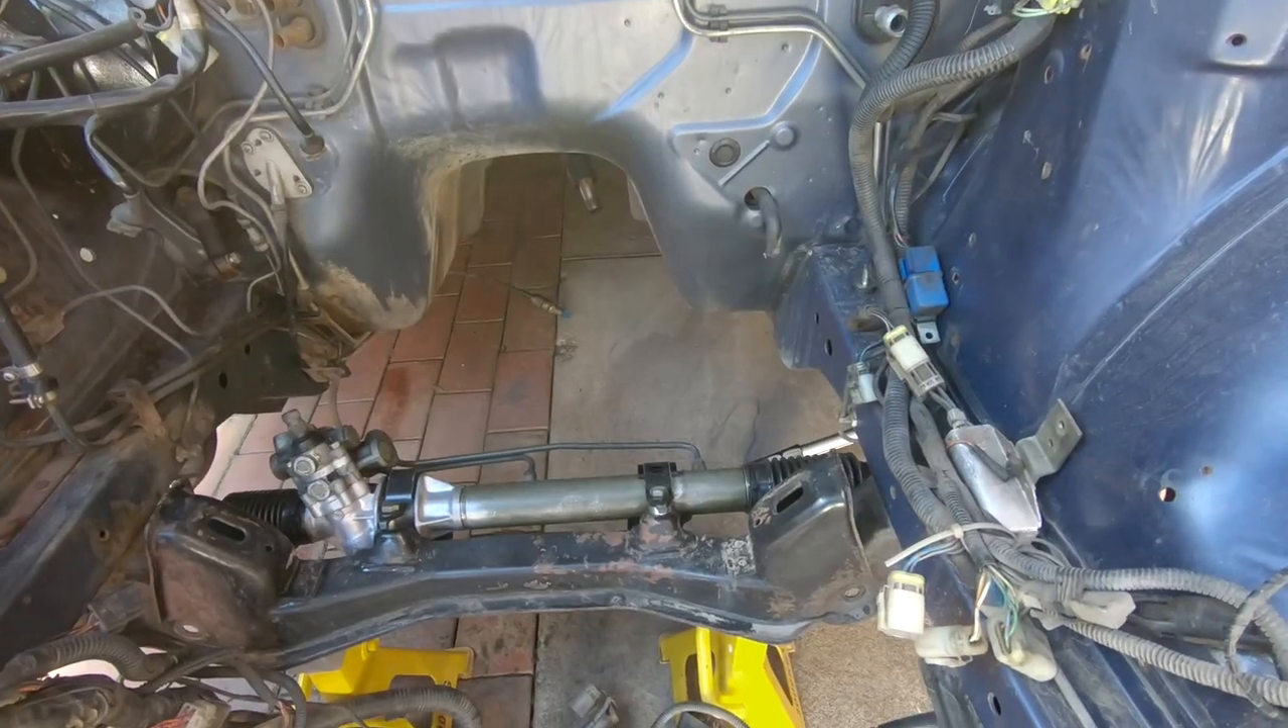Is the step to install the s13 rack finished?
Yes.